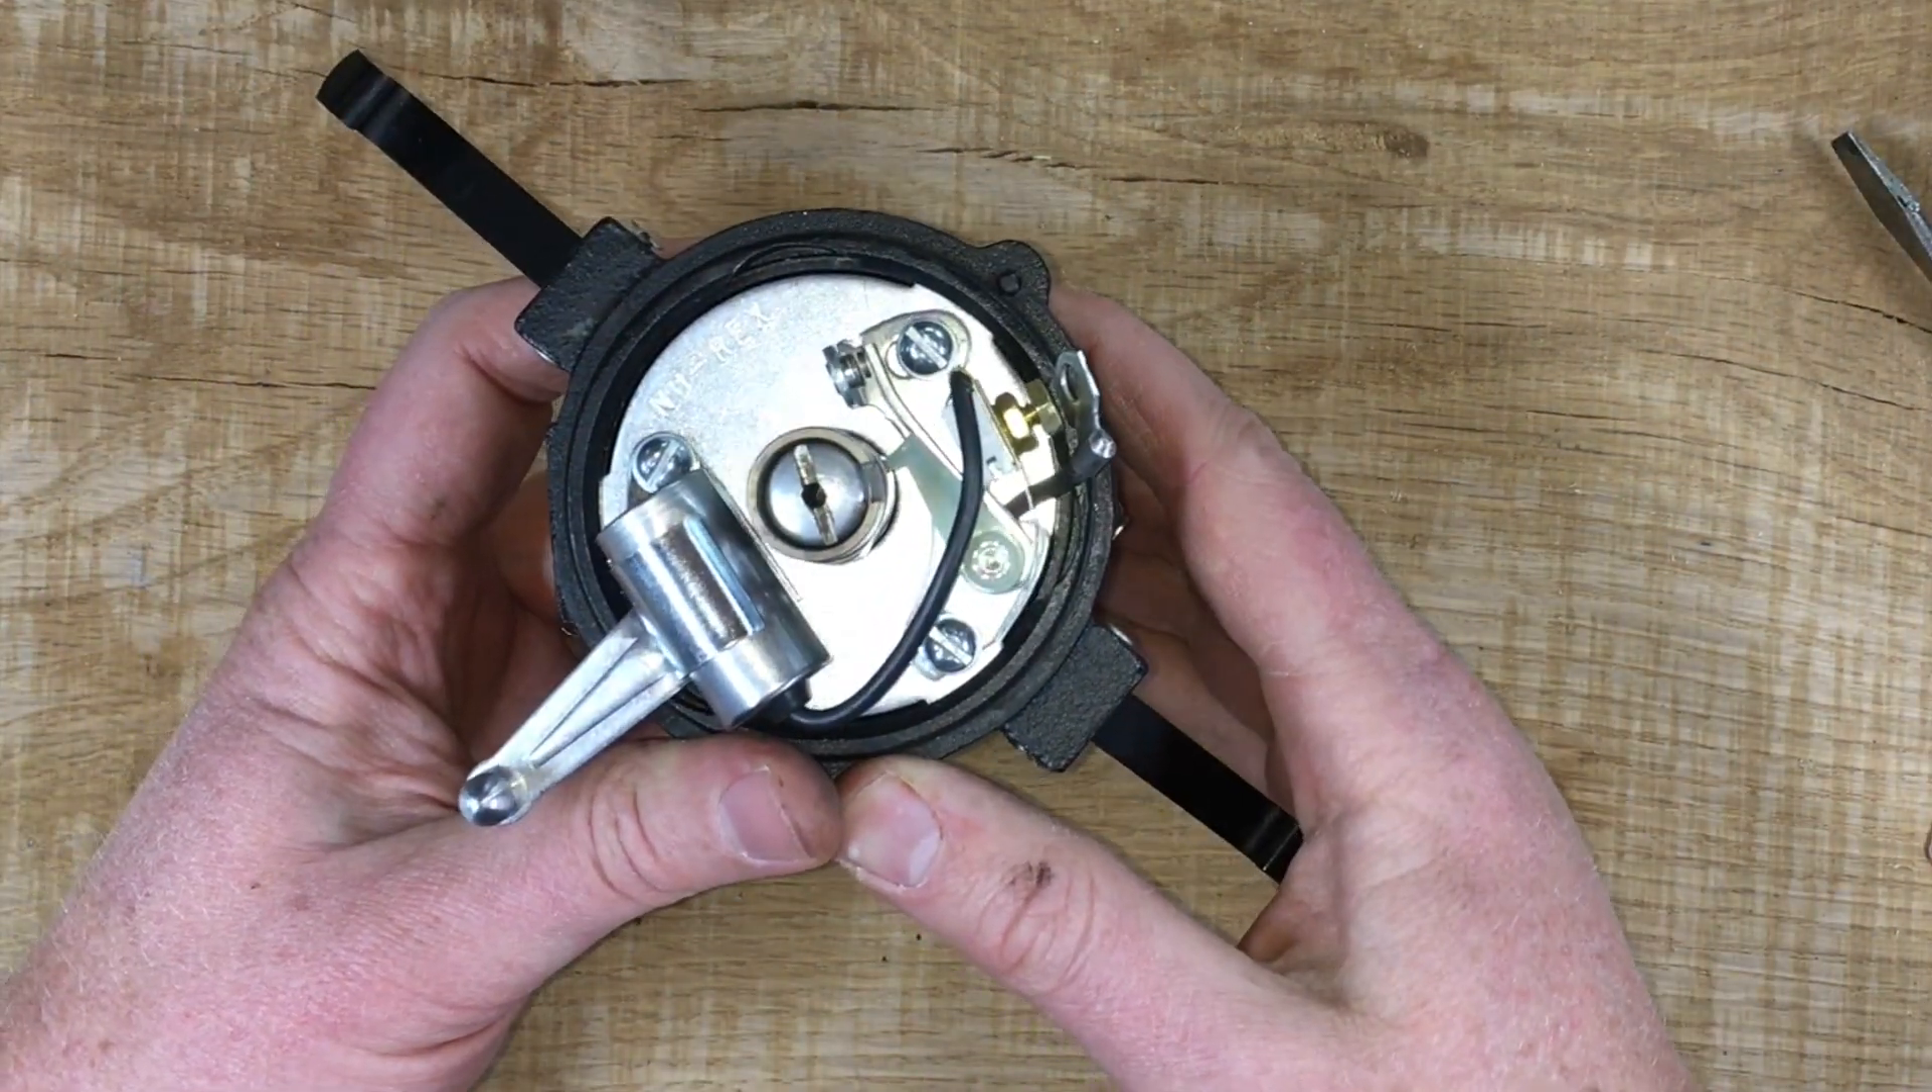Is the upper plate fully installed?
Yes.